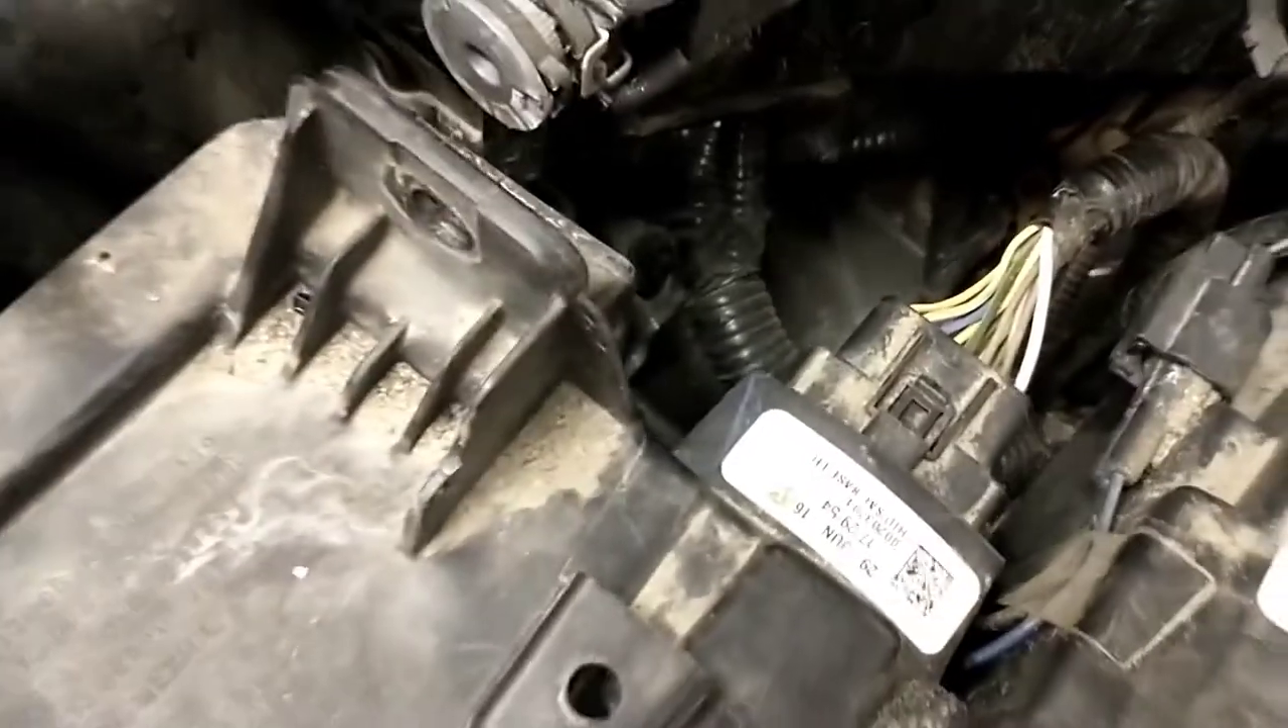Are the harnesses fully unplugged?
No.